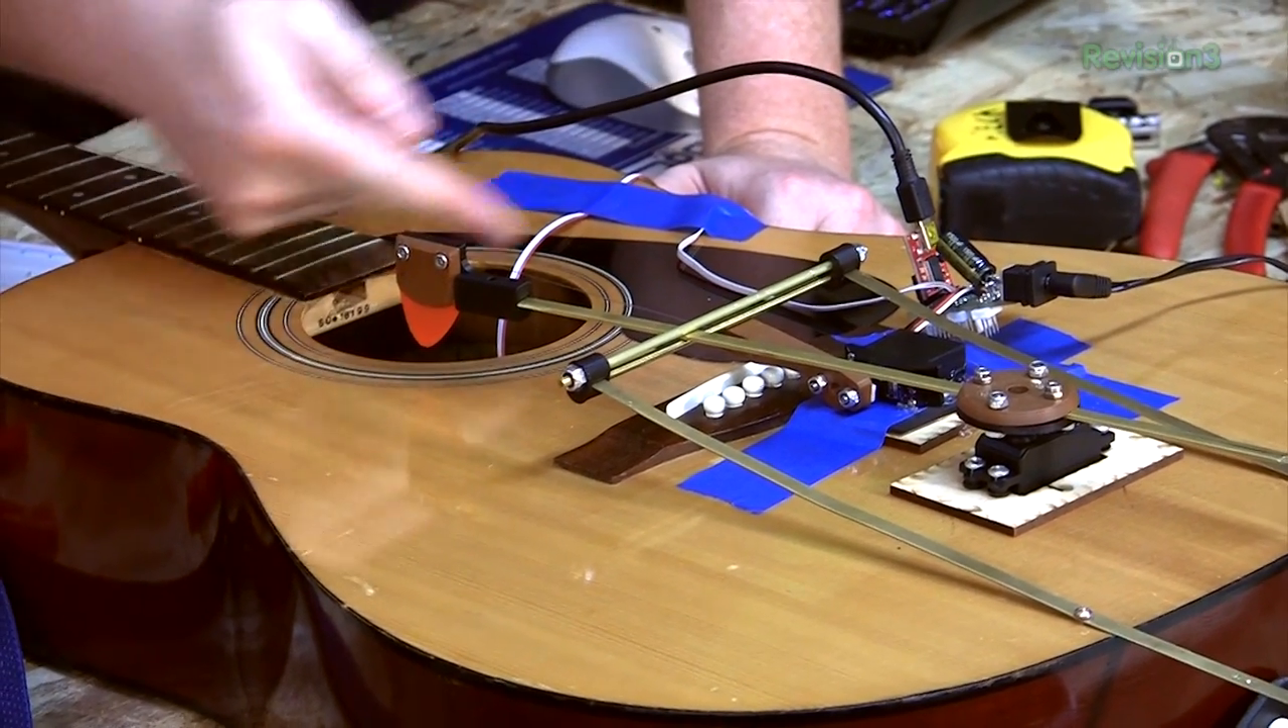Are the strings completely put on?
No.